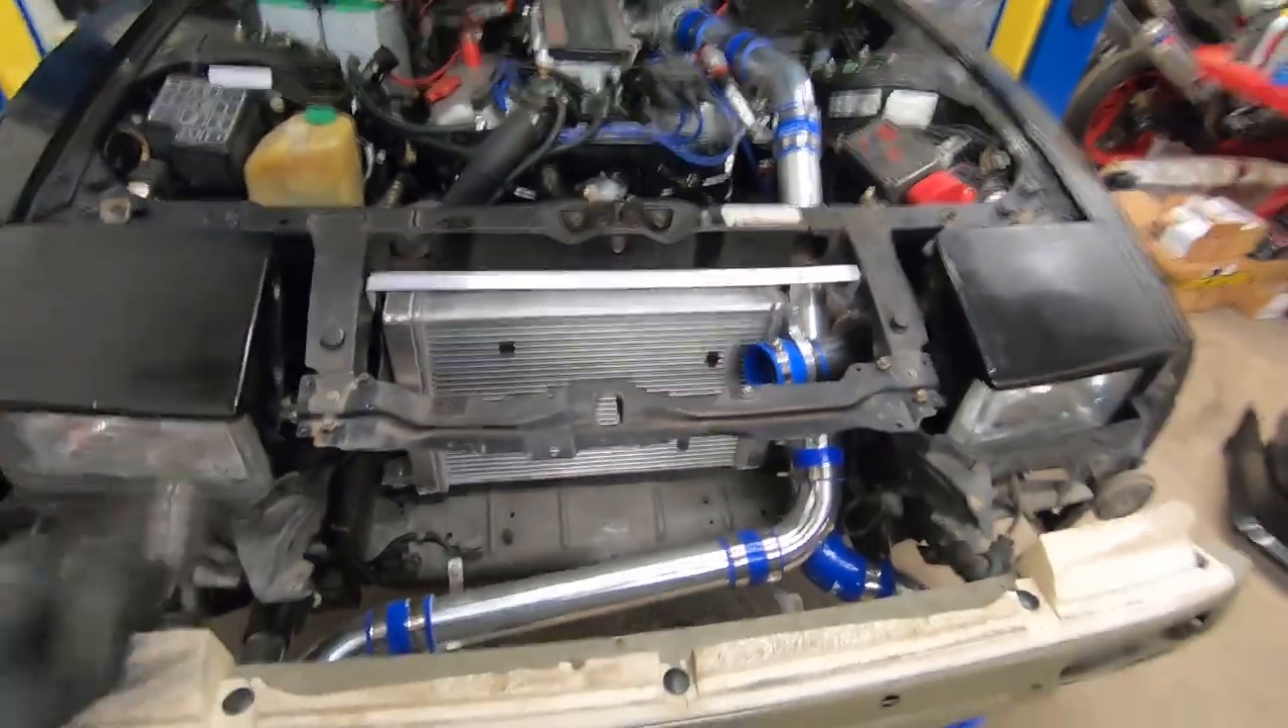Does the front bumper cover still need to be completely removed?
No.